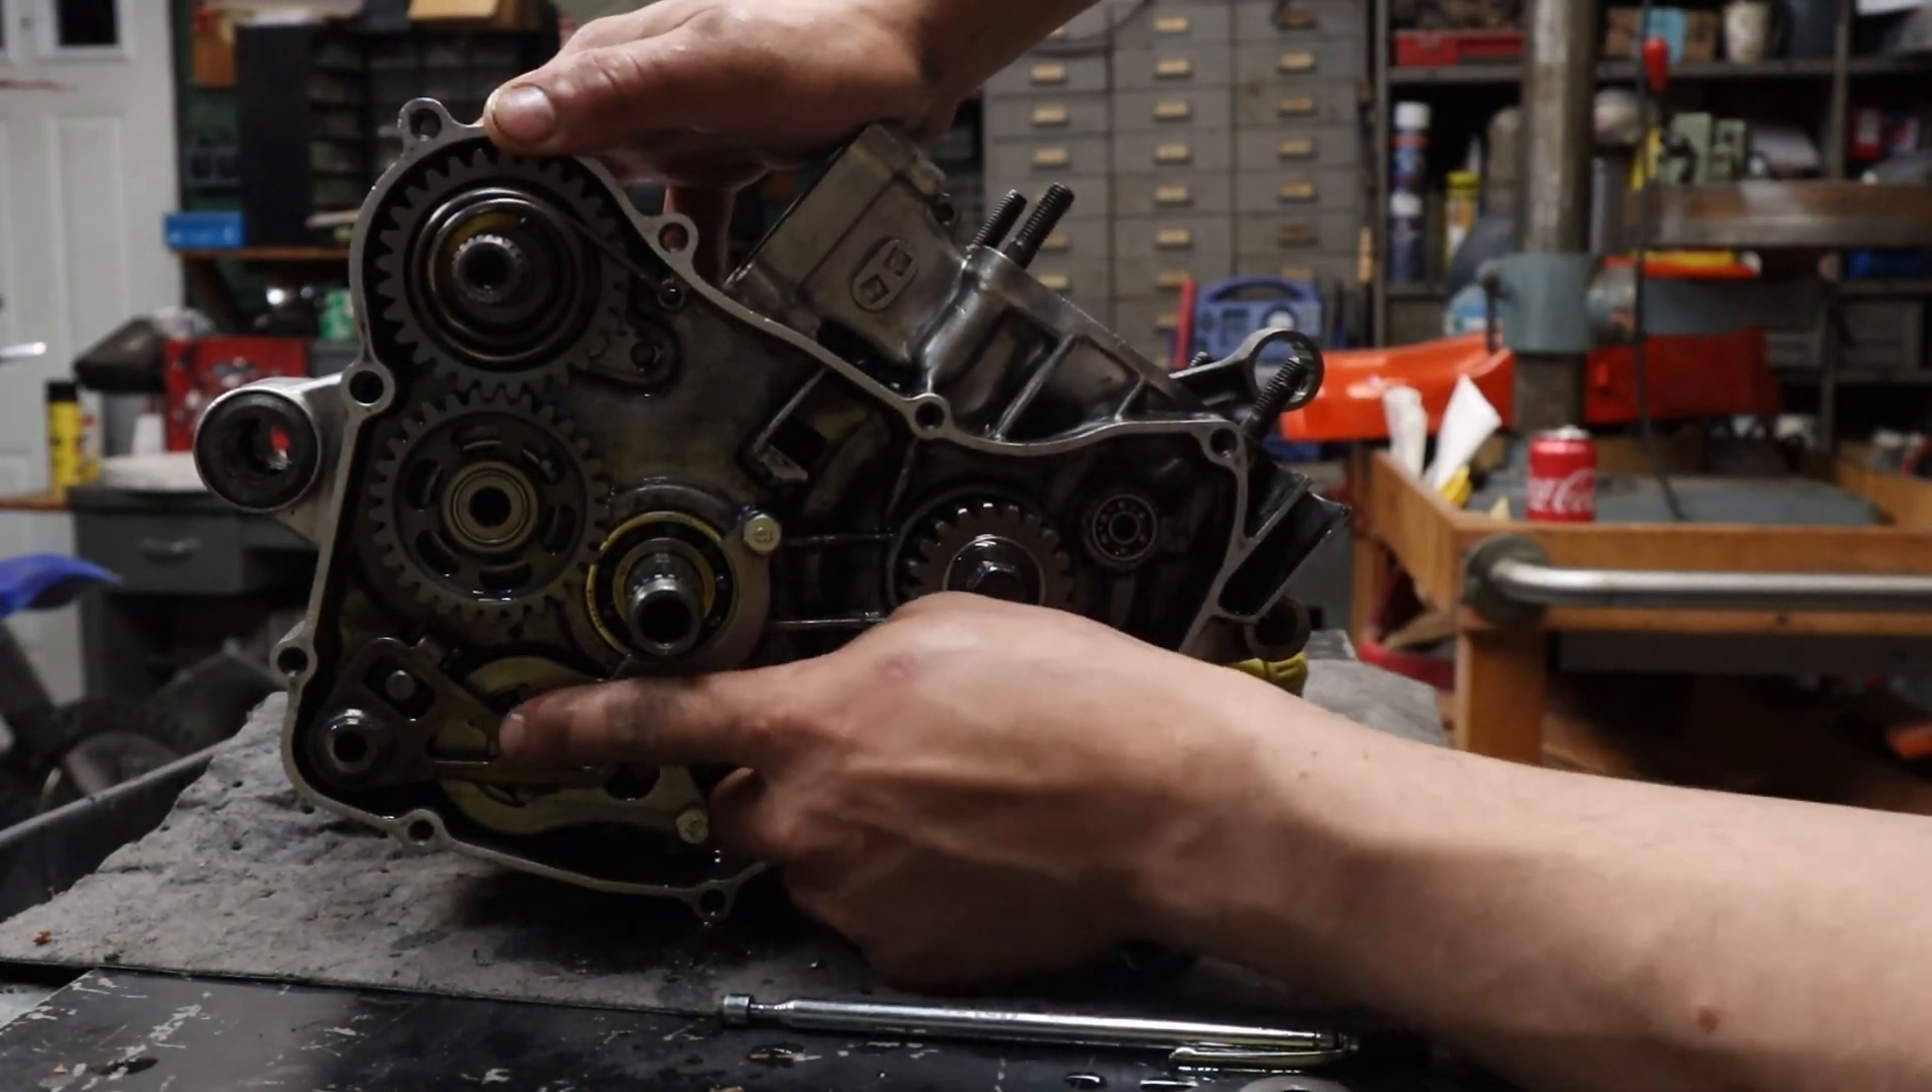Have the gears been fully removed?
No.